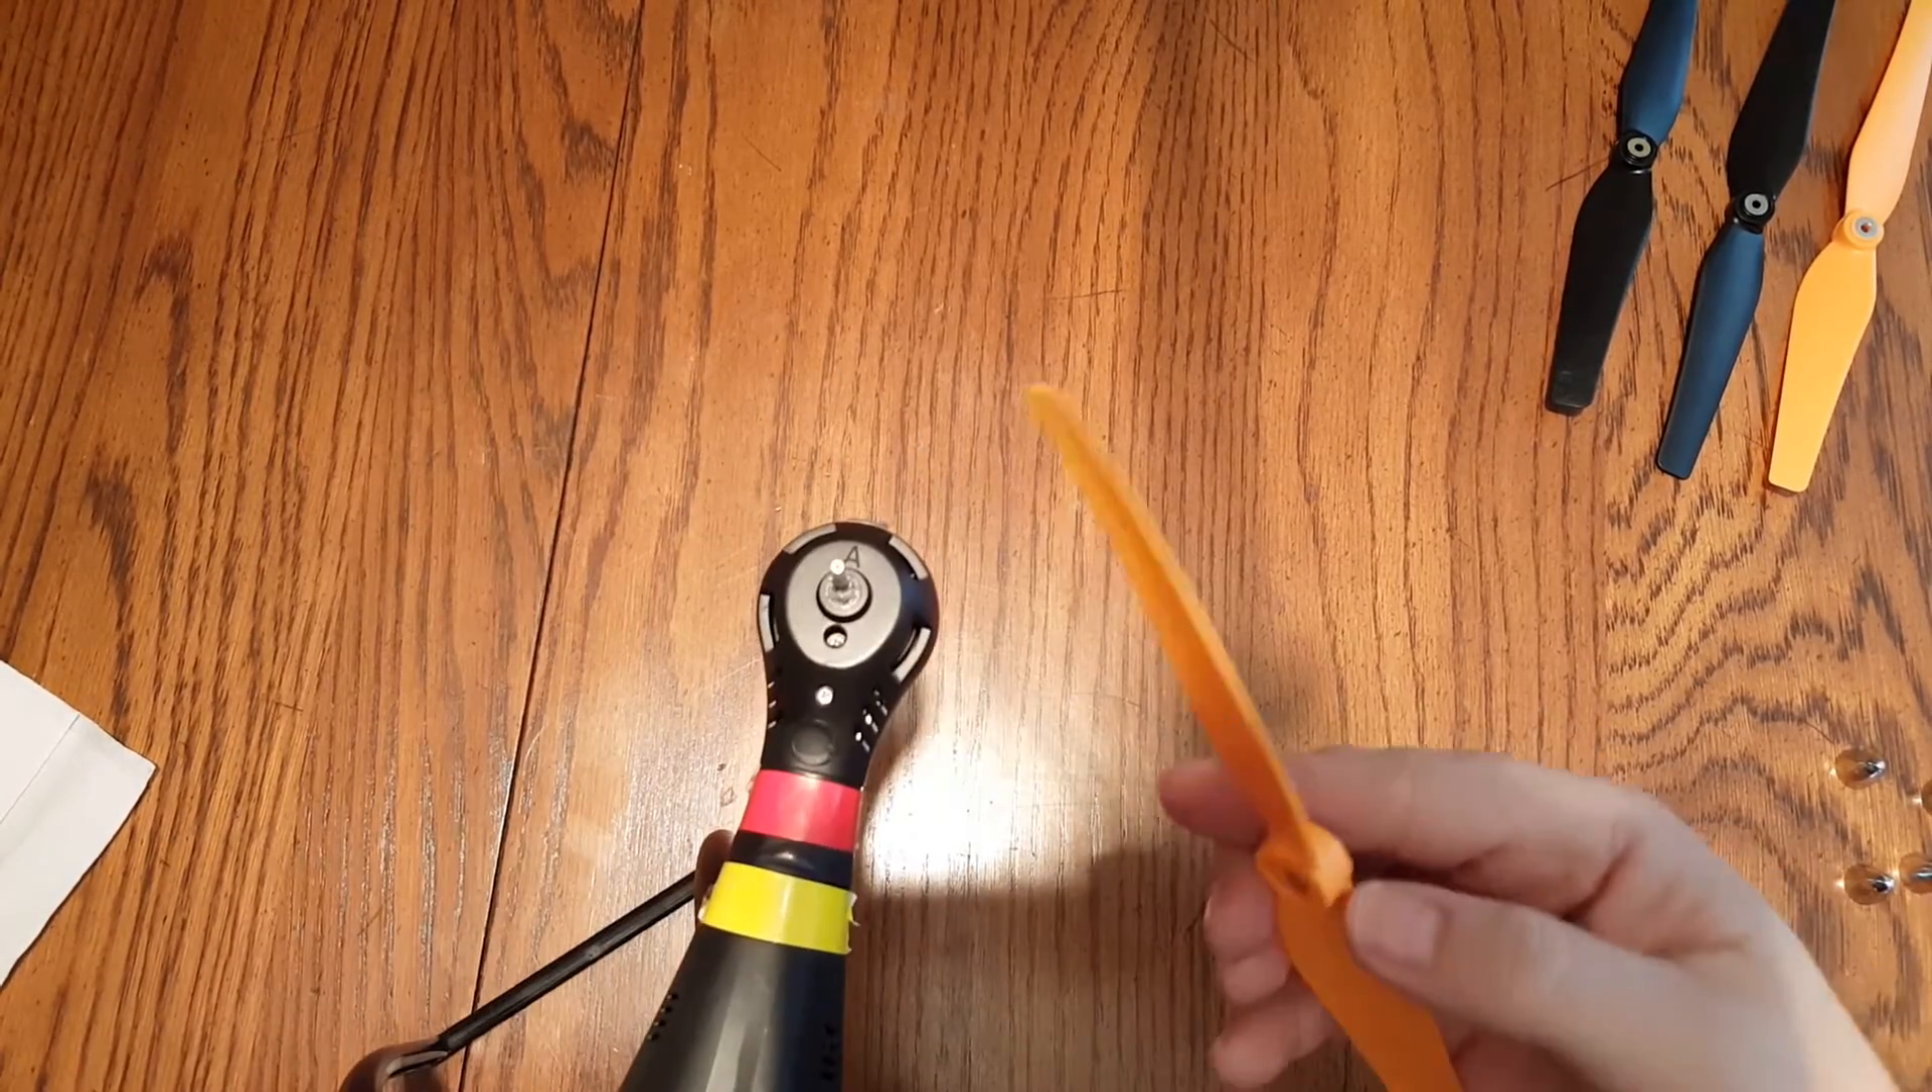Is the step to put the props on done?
No.